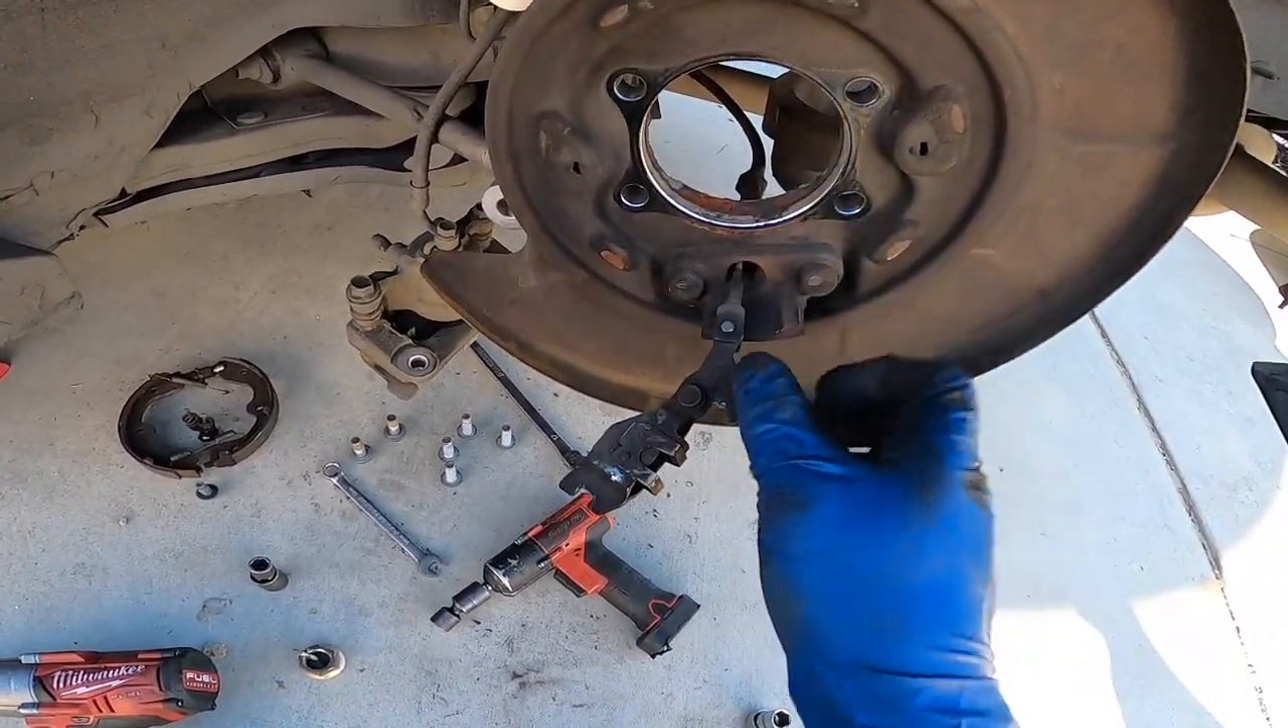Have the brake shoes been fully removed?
Yes.